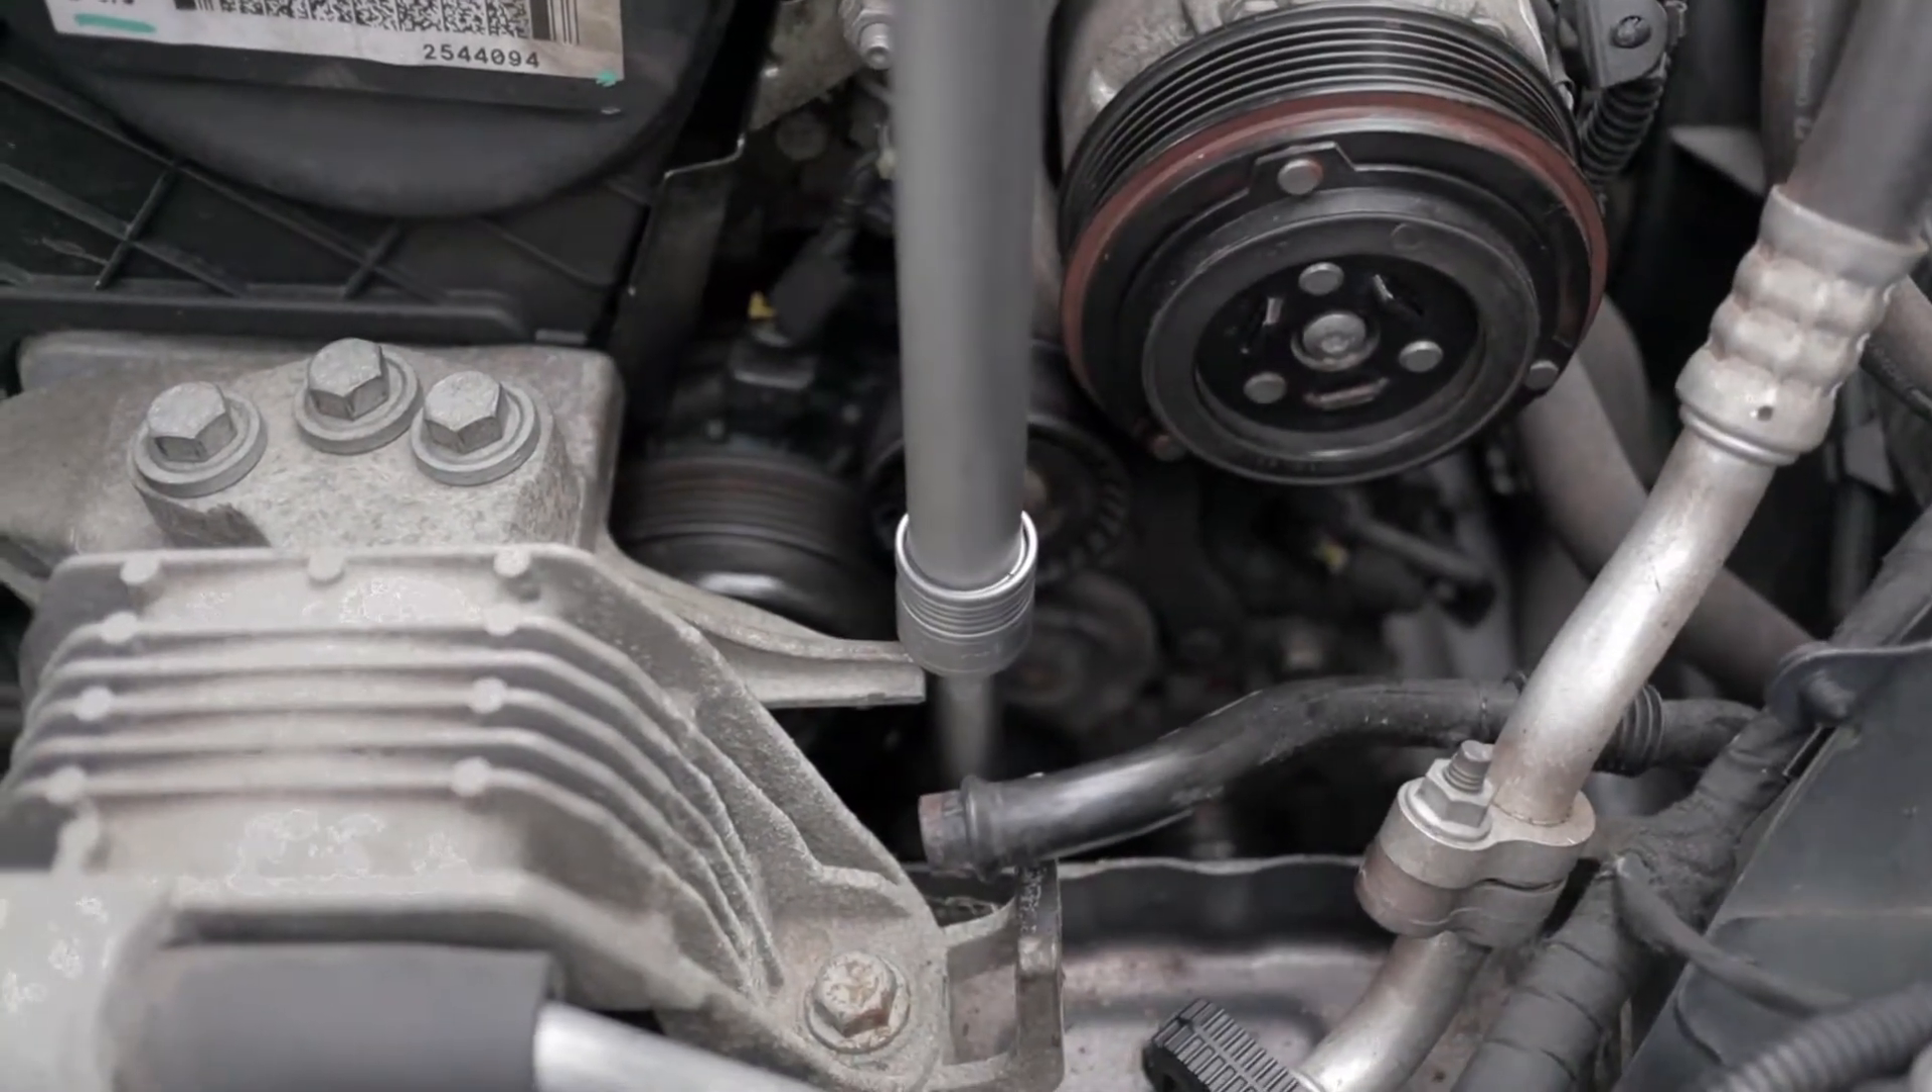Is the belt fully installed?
No.